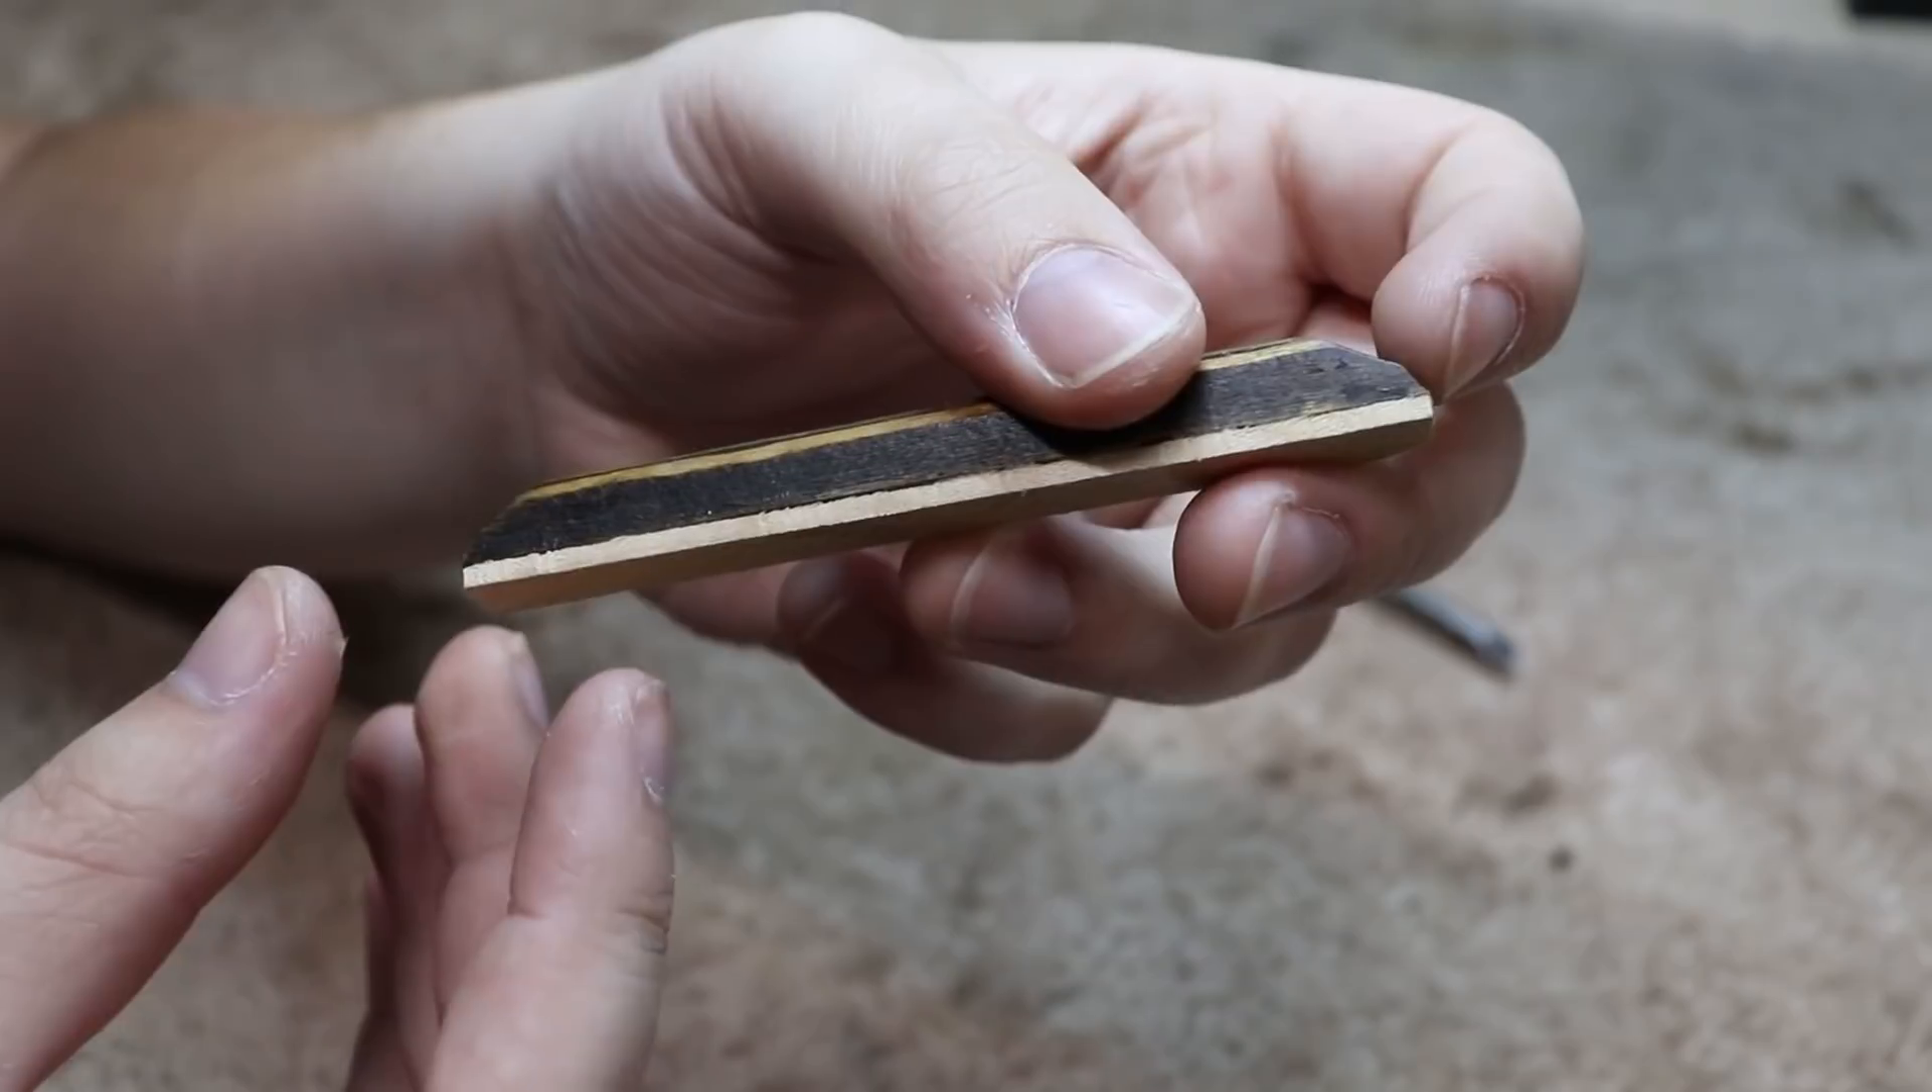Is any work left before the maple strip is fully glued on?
No.